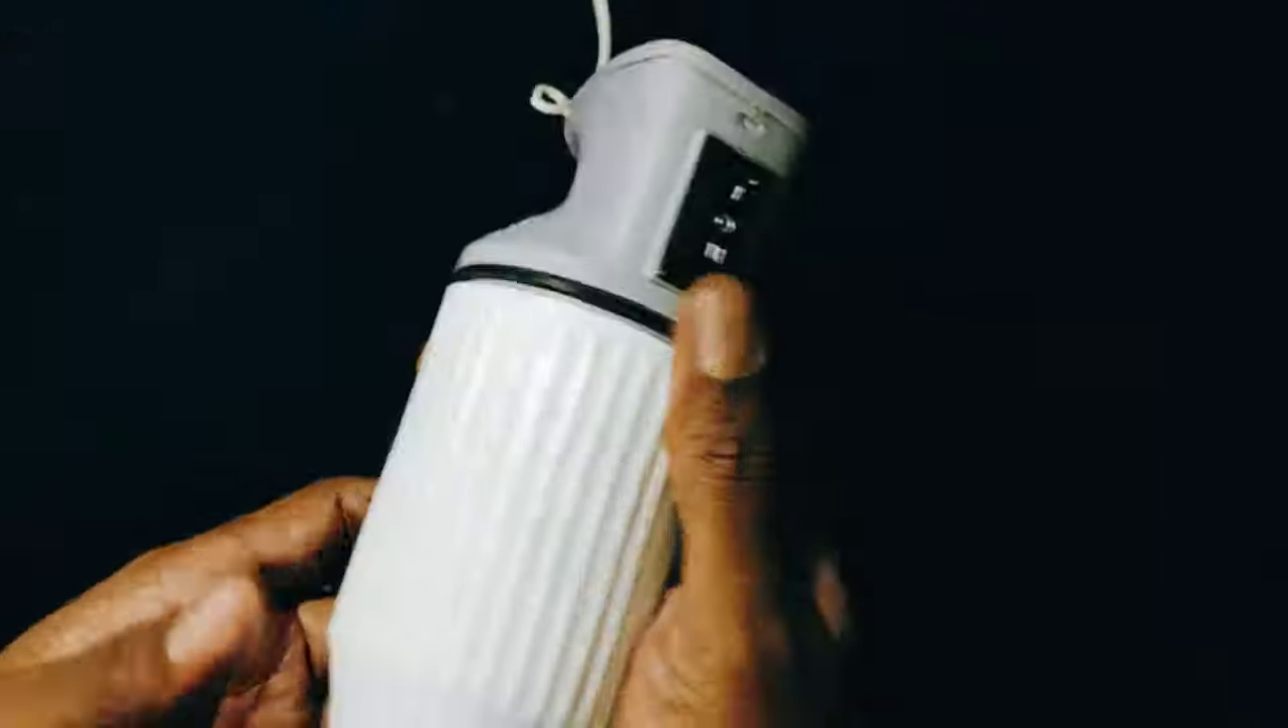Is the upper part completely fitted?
Yes.